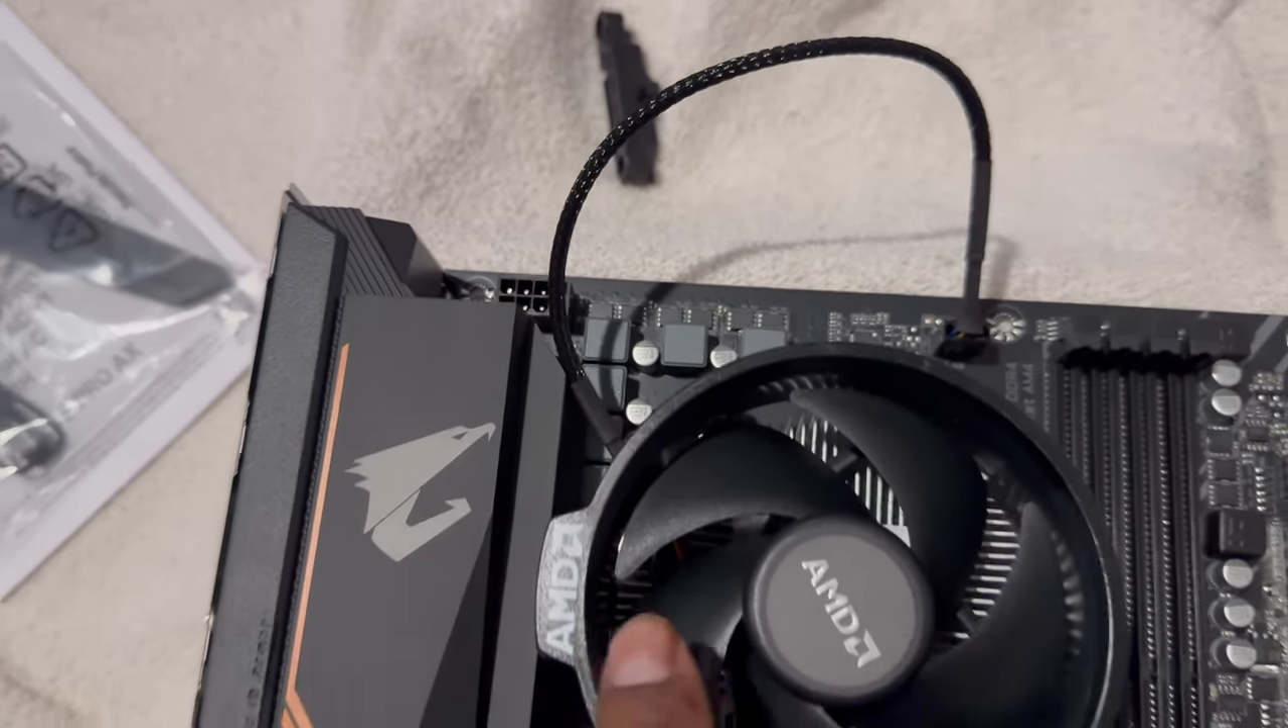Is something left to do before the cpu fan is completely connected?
No.